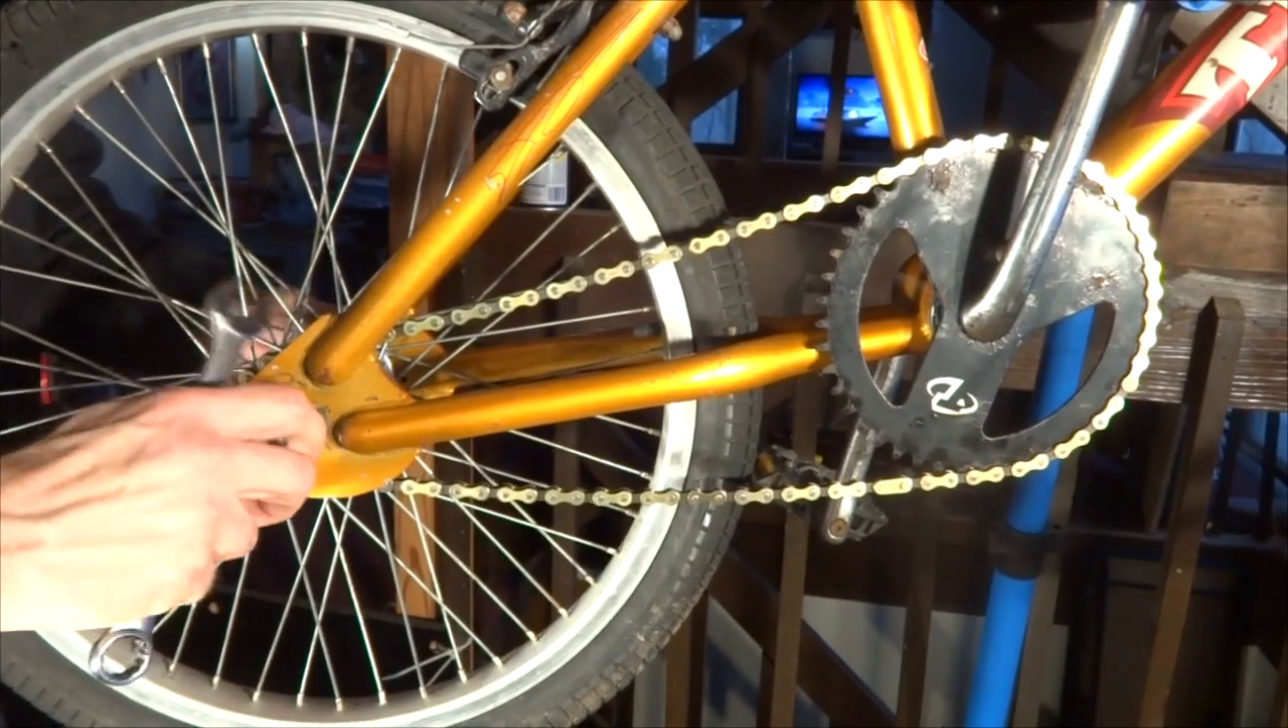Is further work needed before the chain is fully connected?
No.